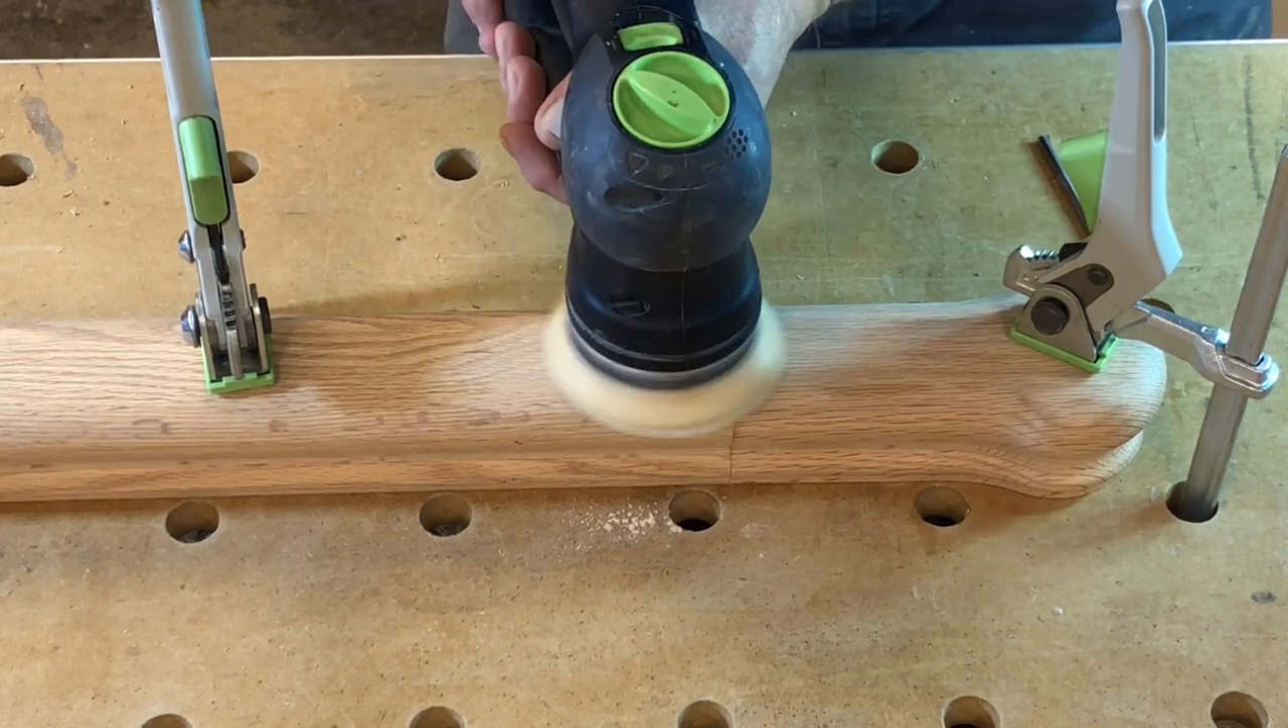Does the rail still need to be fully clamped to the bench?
No.